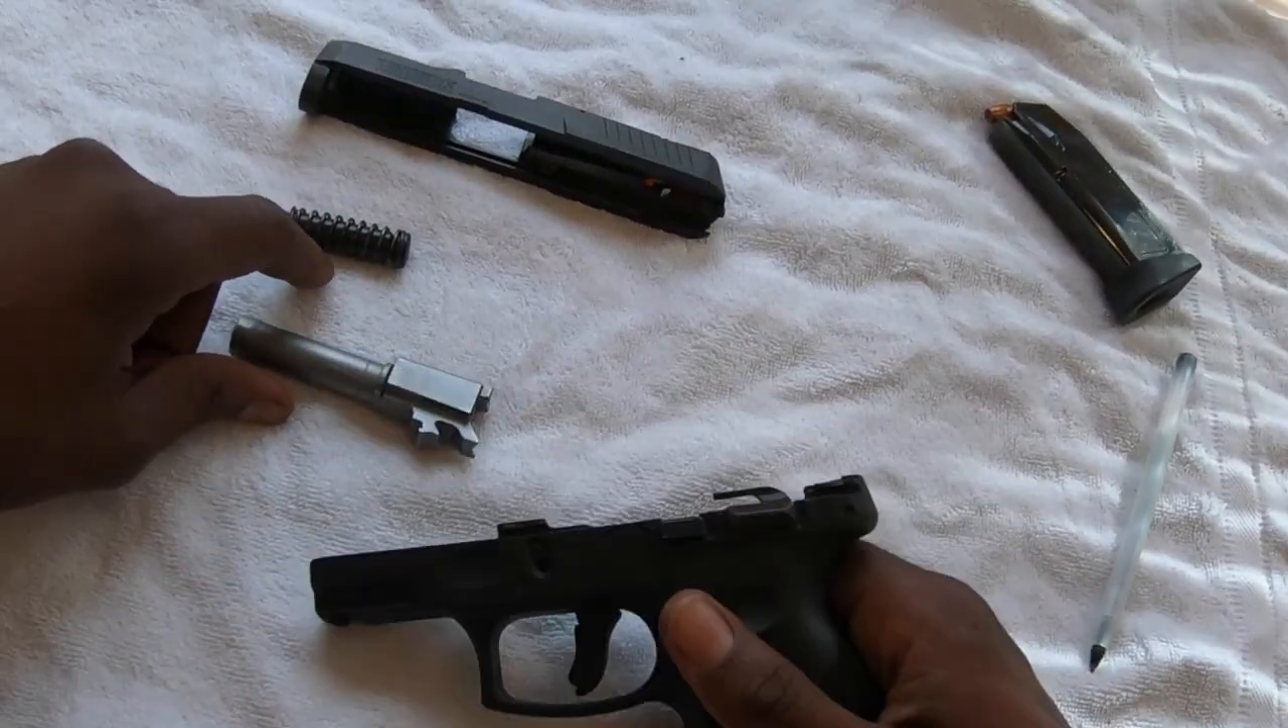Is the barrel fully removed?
Yes.